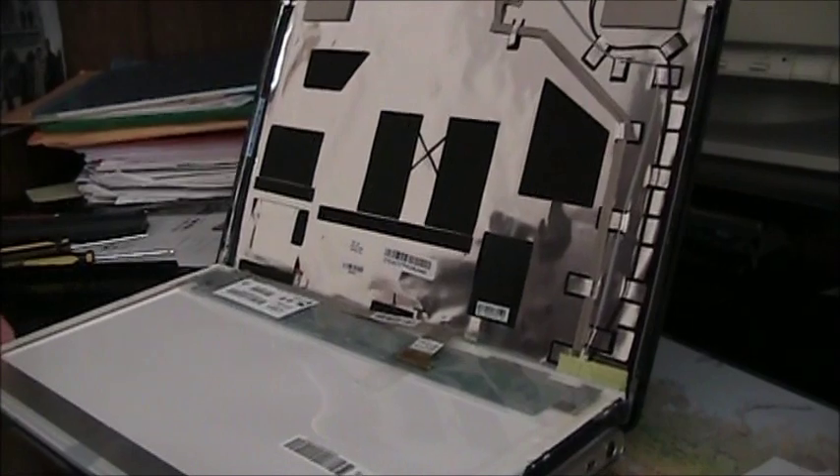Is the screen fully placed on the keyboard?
Yes.